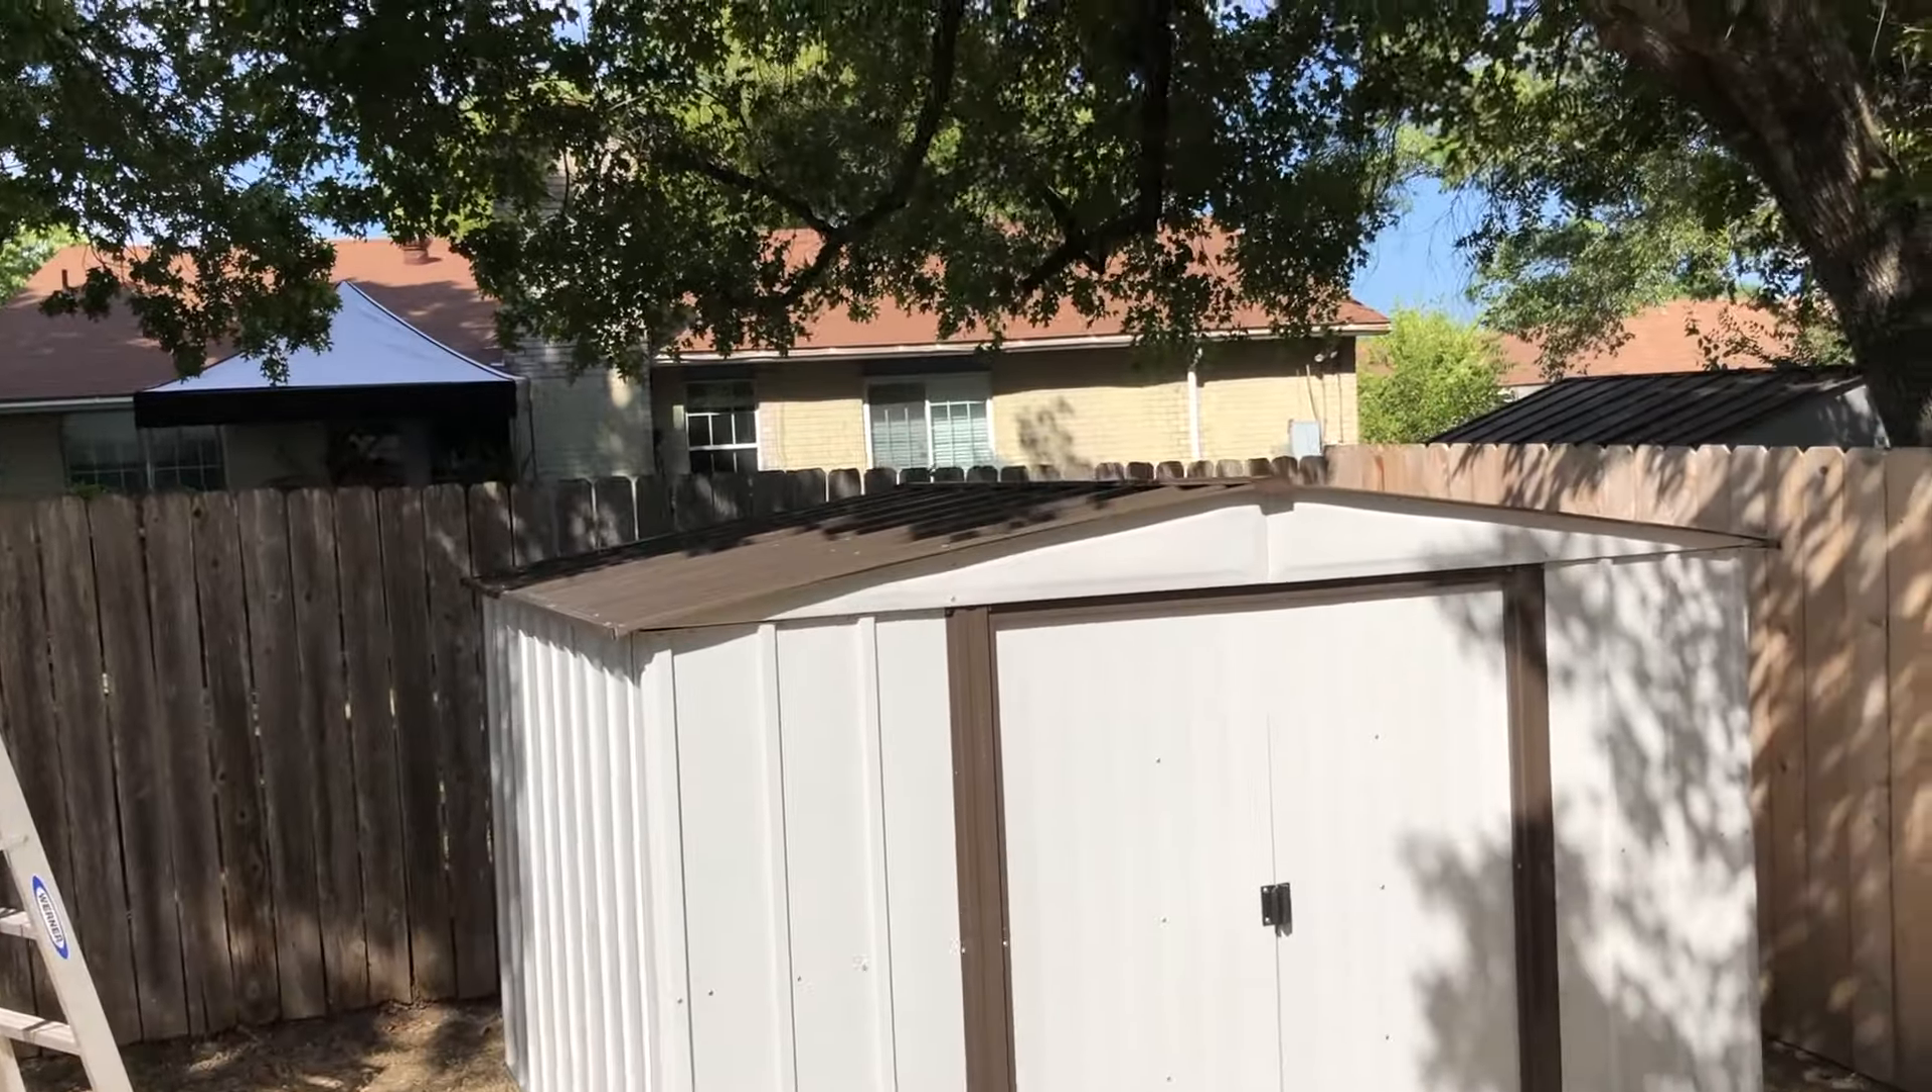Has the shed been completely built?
Yes.